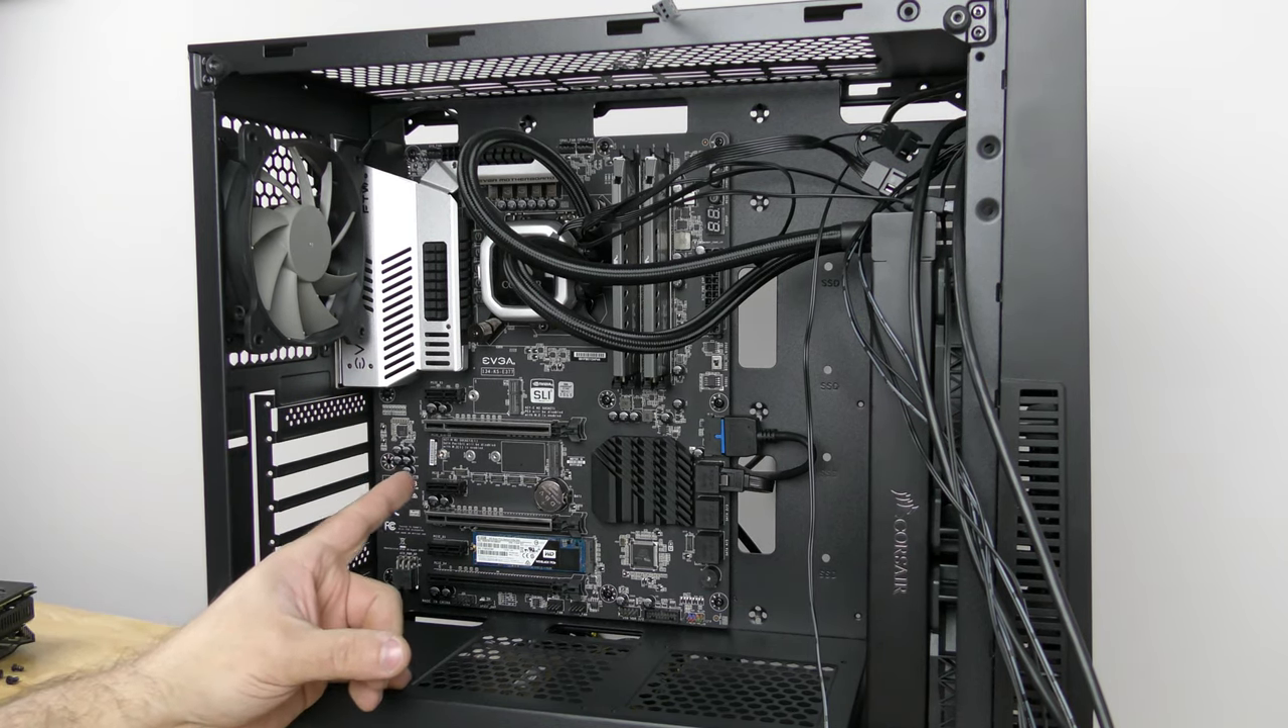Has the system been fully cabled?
No.